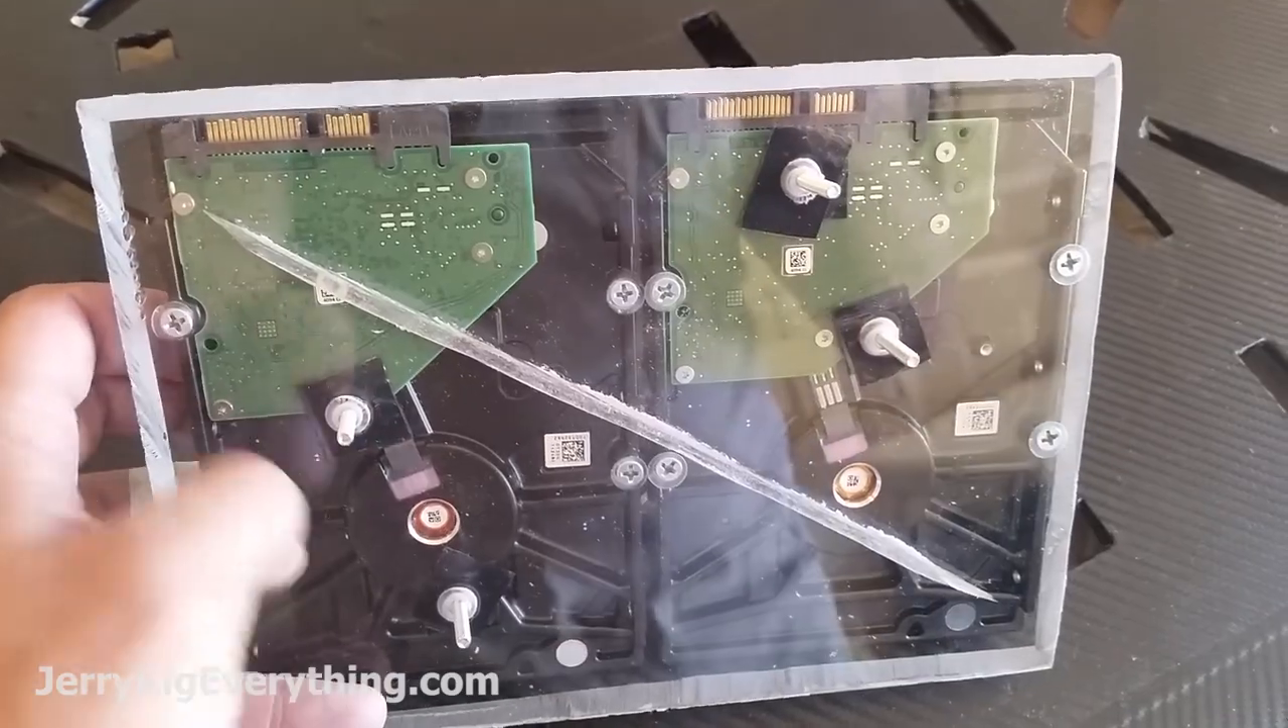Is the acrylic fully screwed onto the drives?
Yes.